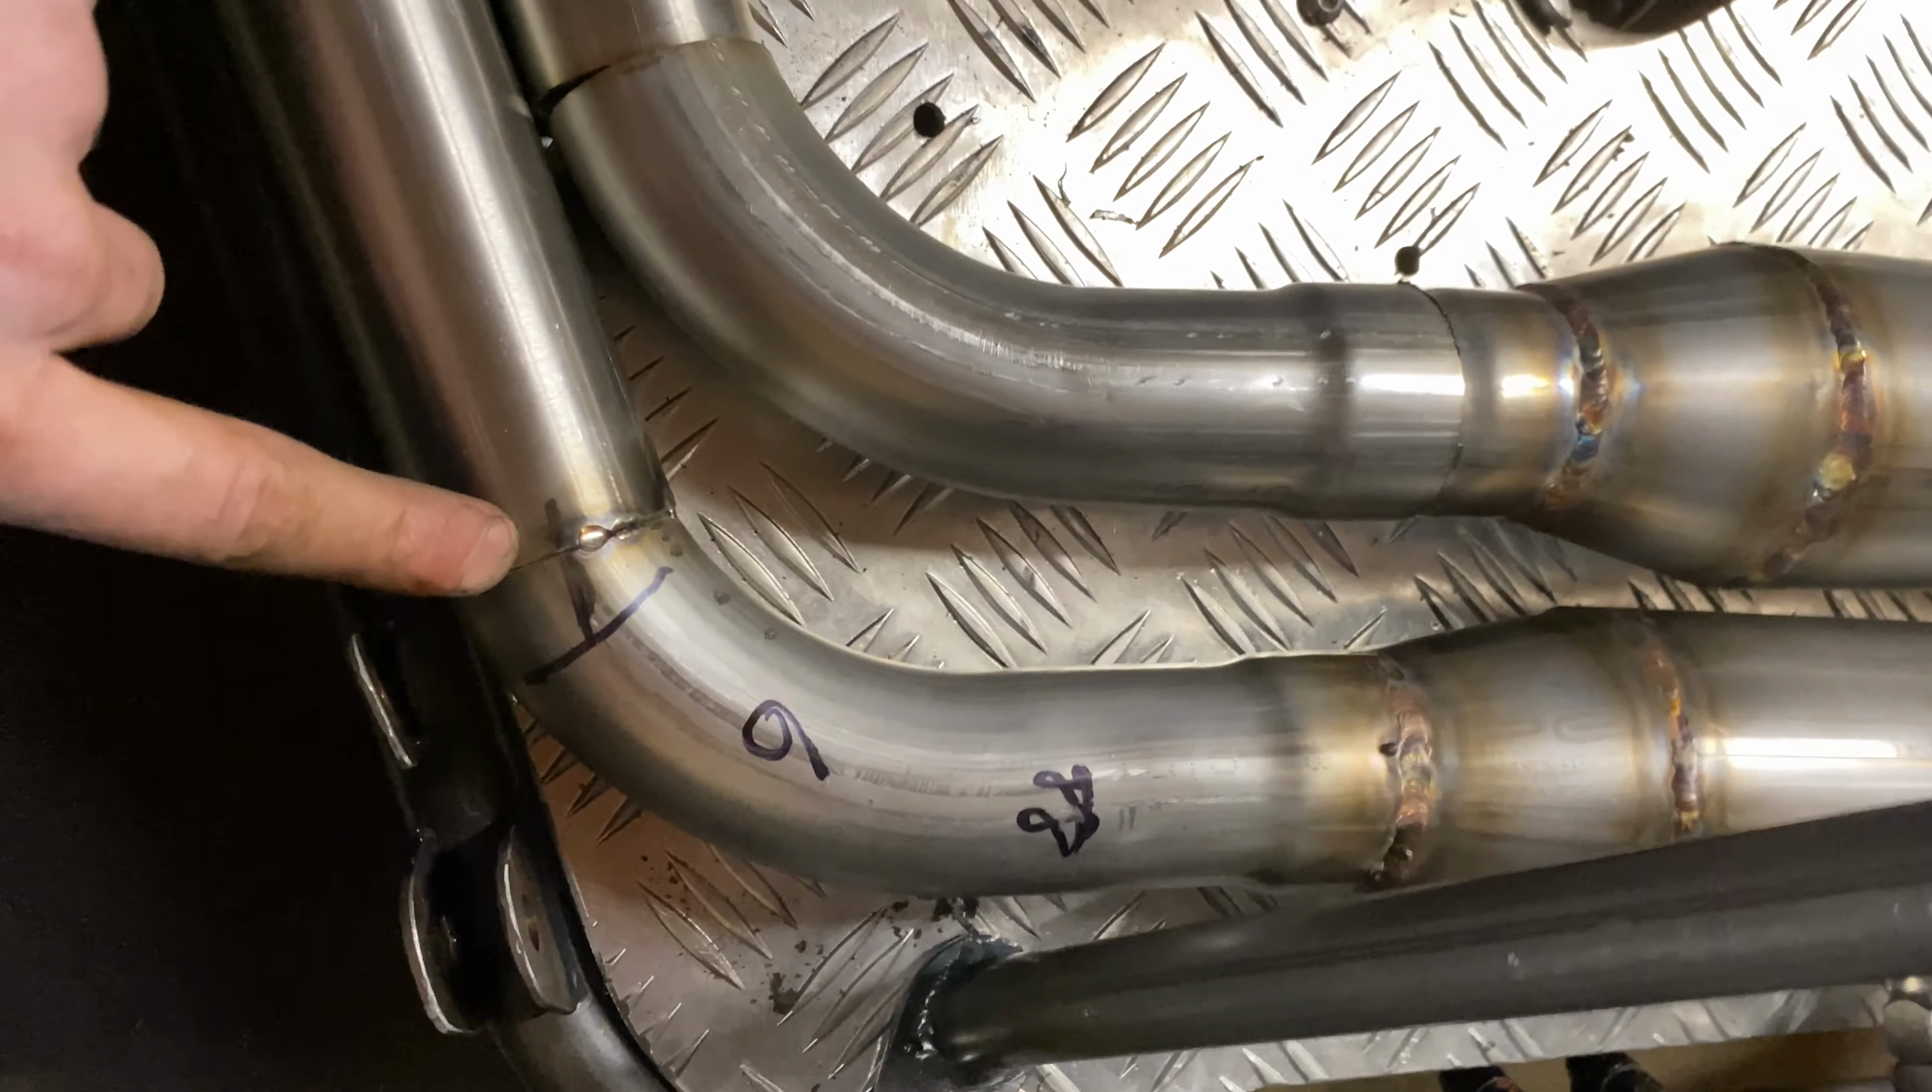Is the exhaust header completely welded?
No.